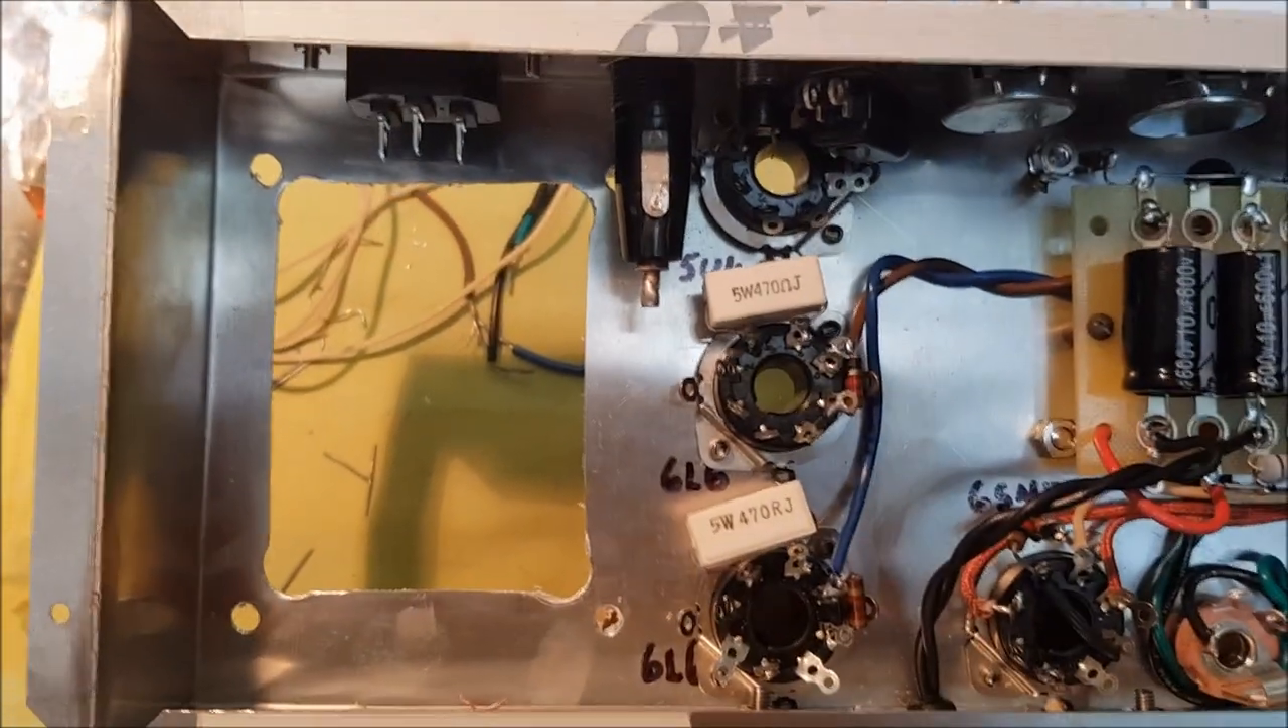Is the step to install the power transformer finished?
No.